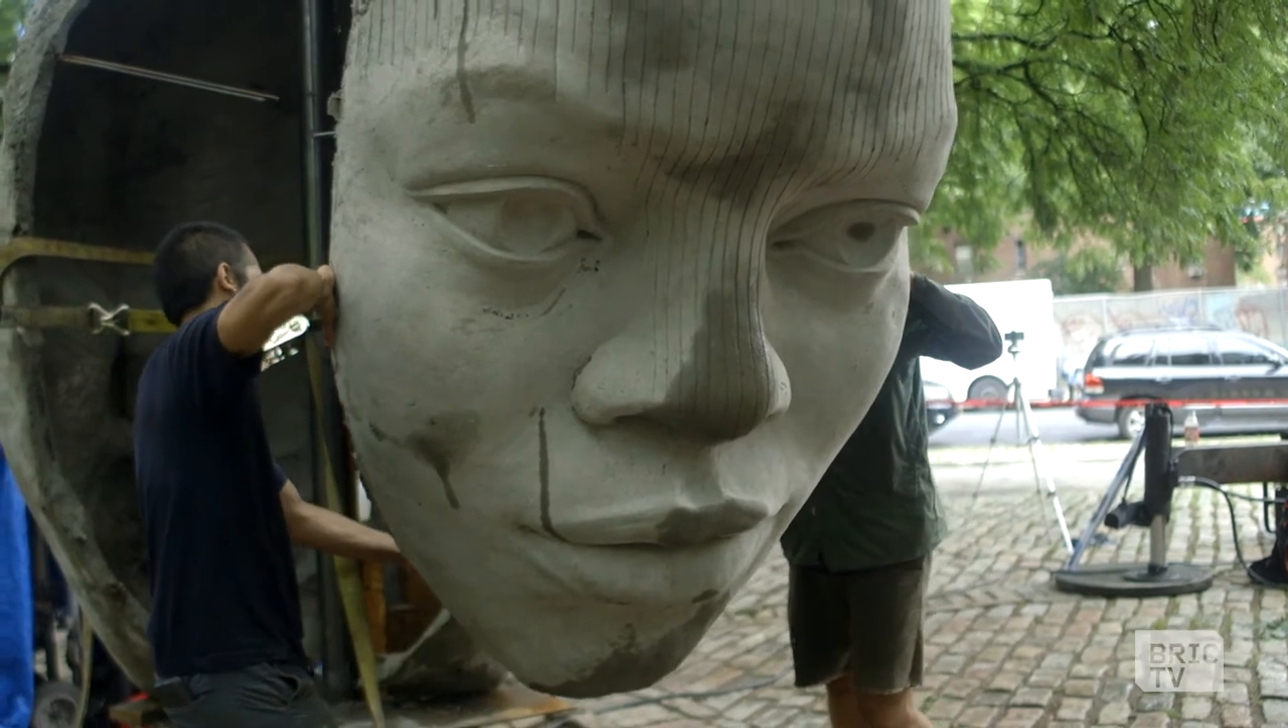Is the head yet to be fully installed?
Yes.